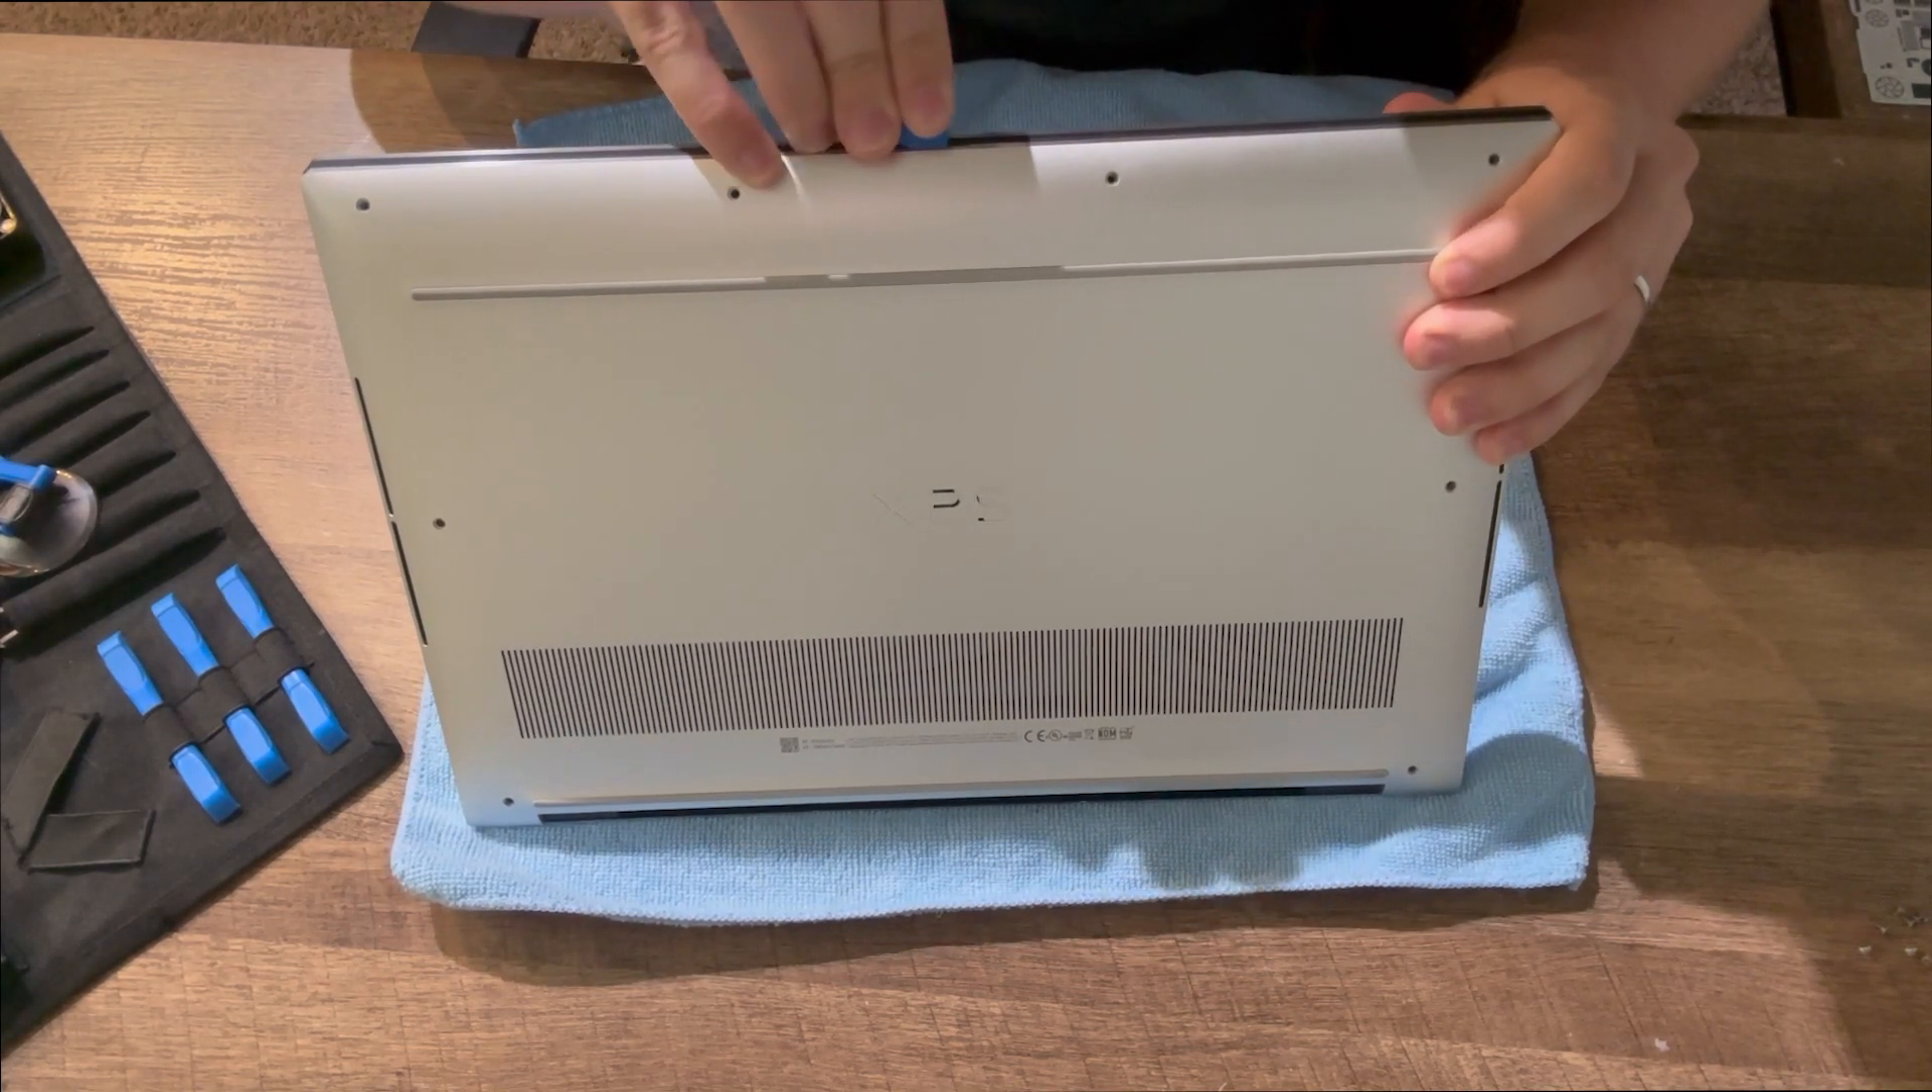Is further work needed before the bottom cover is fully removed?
Yes.